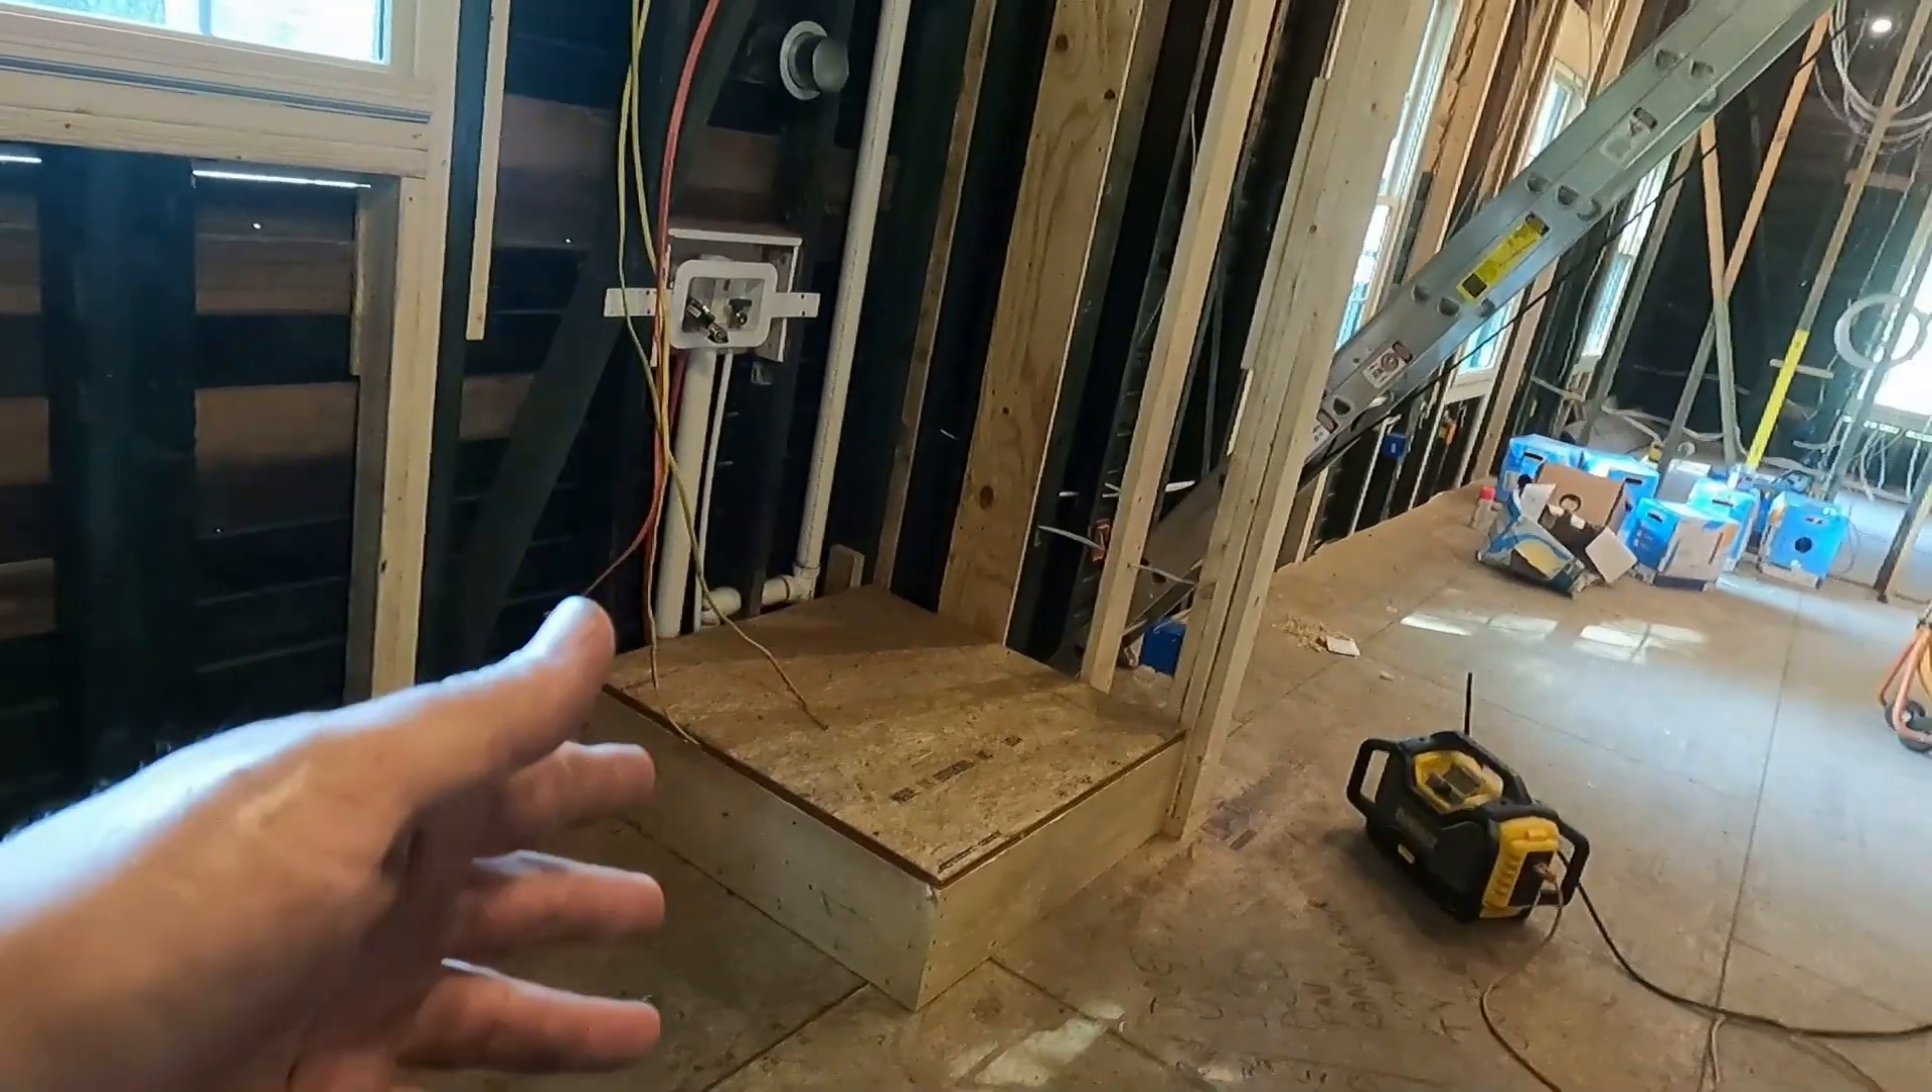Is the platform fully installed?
Yes.